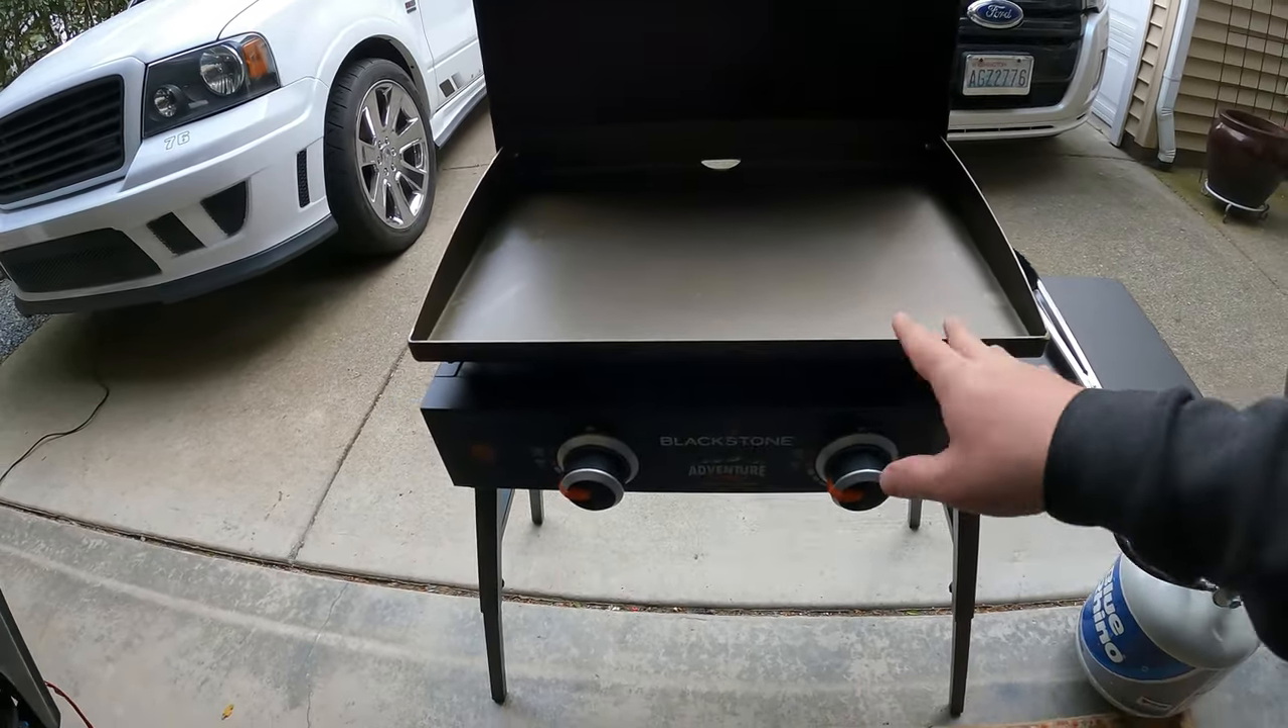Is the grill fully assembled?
Yes.